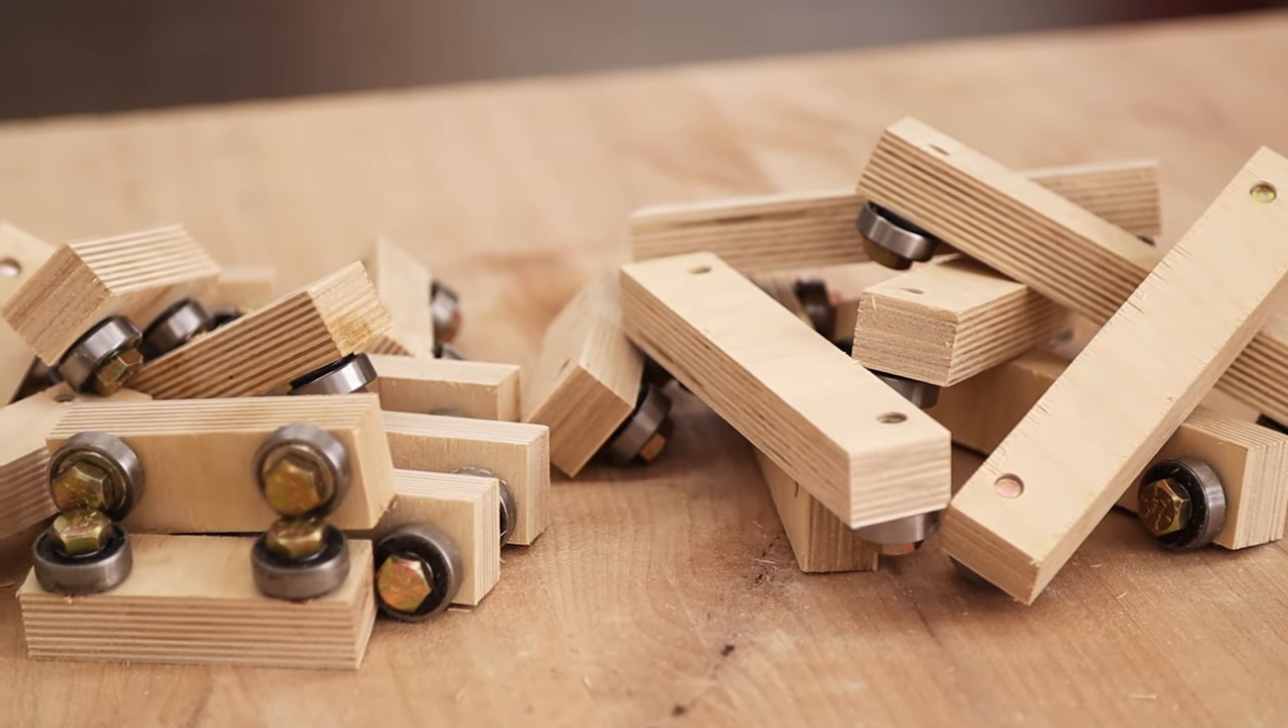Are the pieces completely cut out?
Yes.